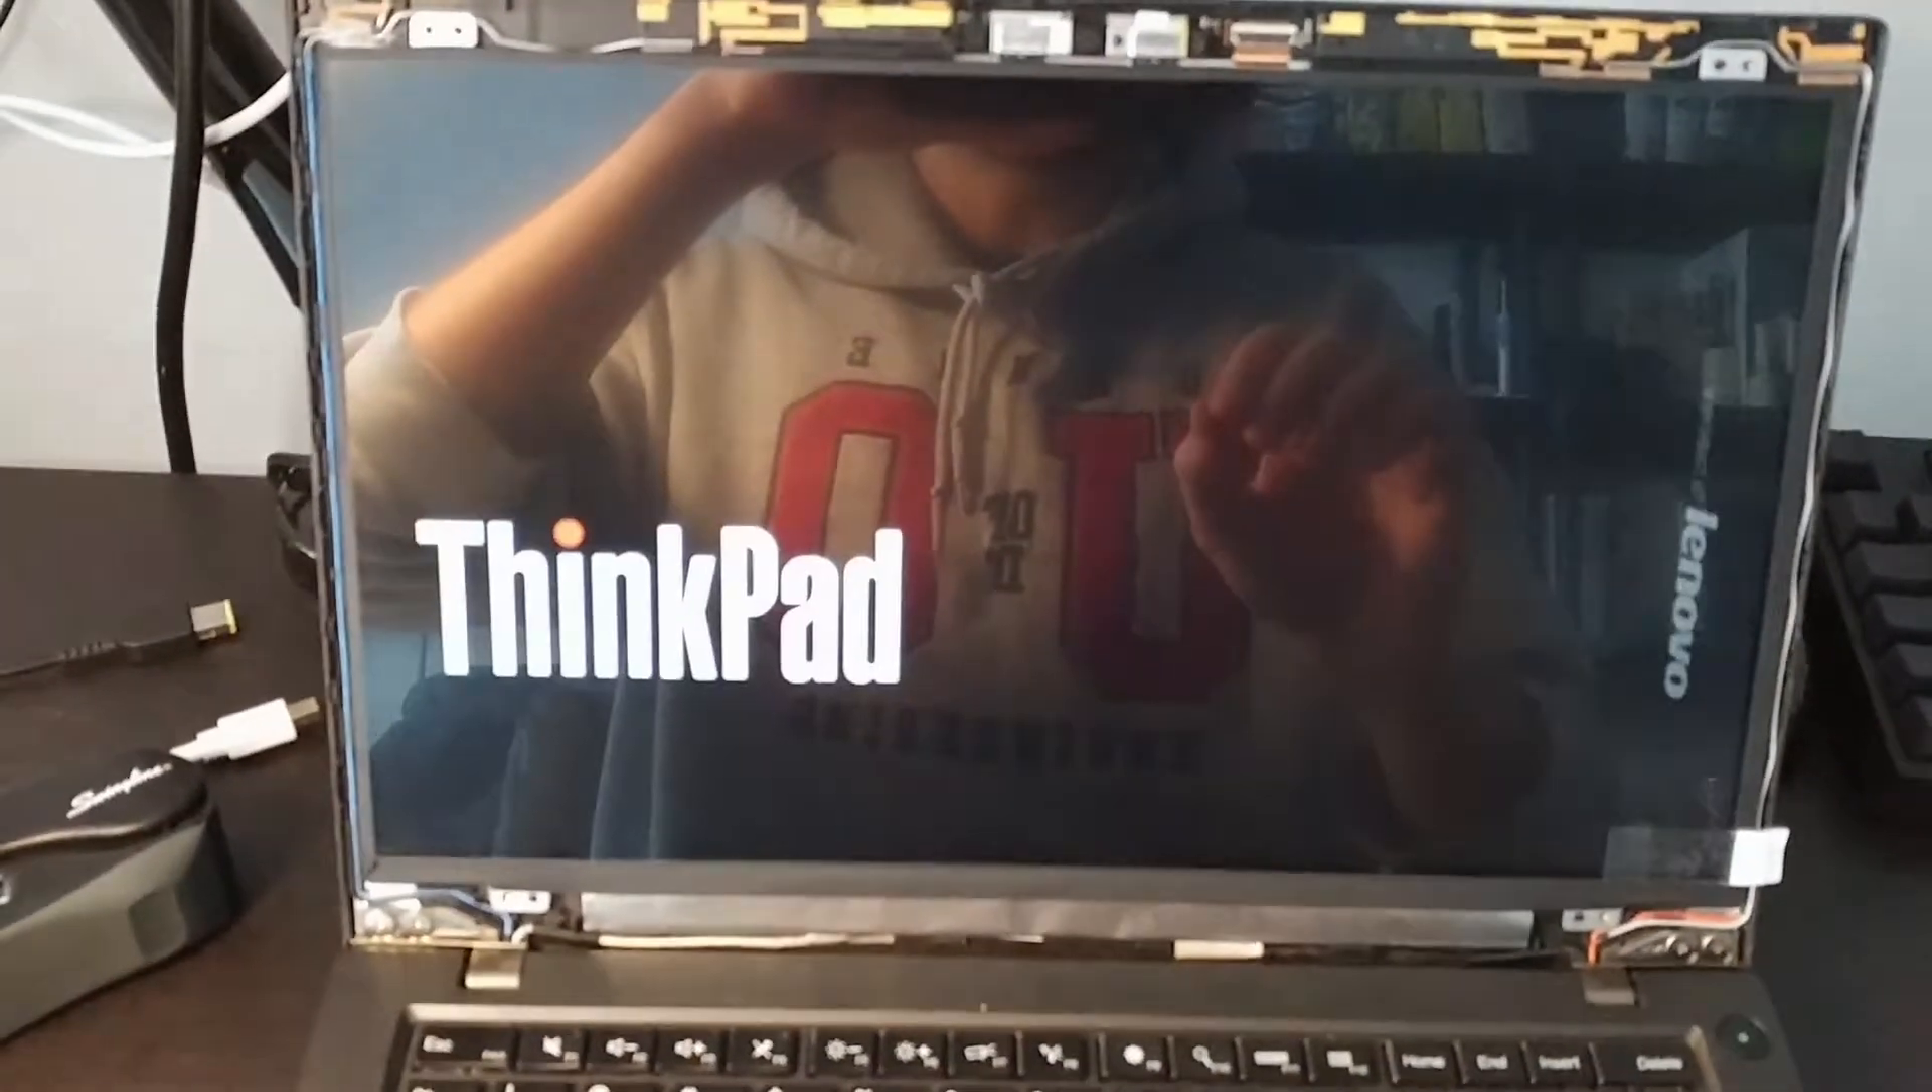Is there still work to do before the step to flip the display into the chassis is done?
No.